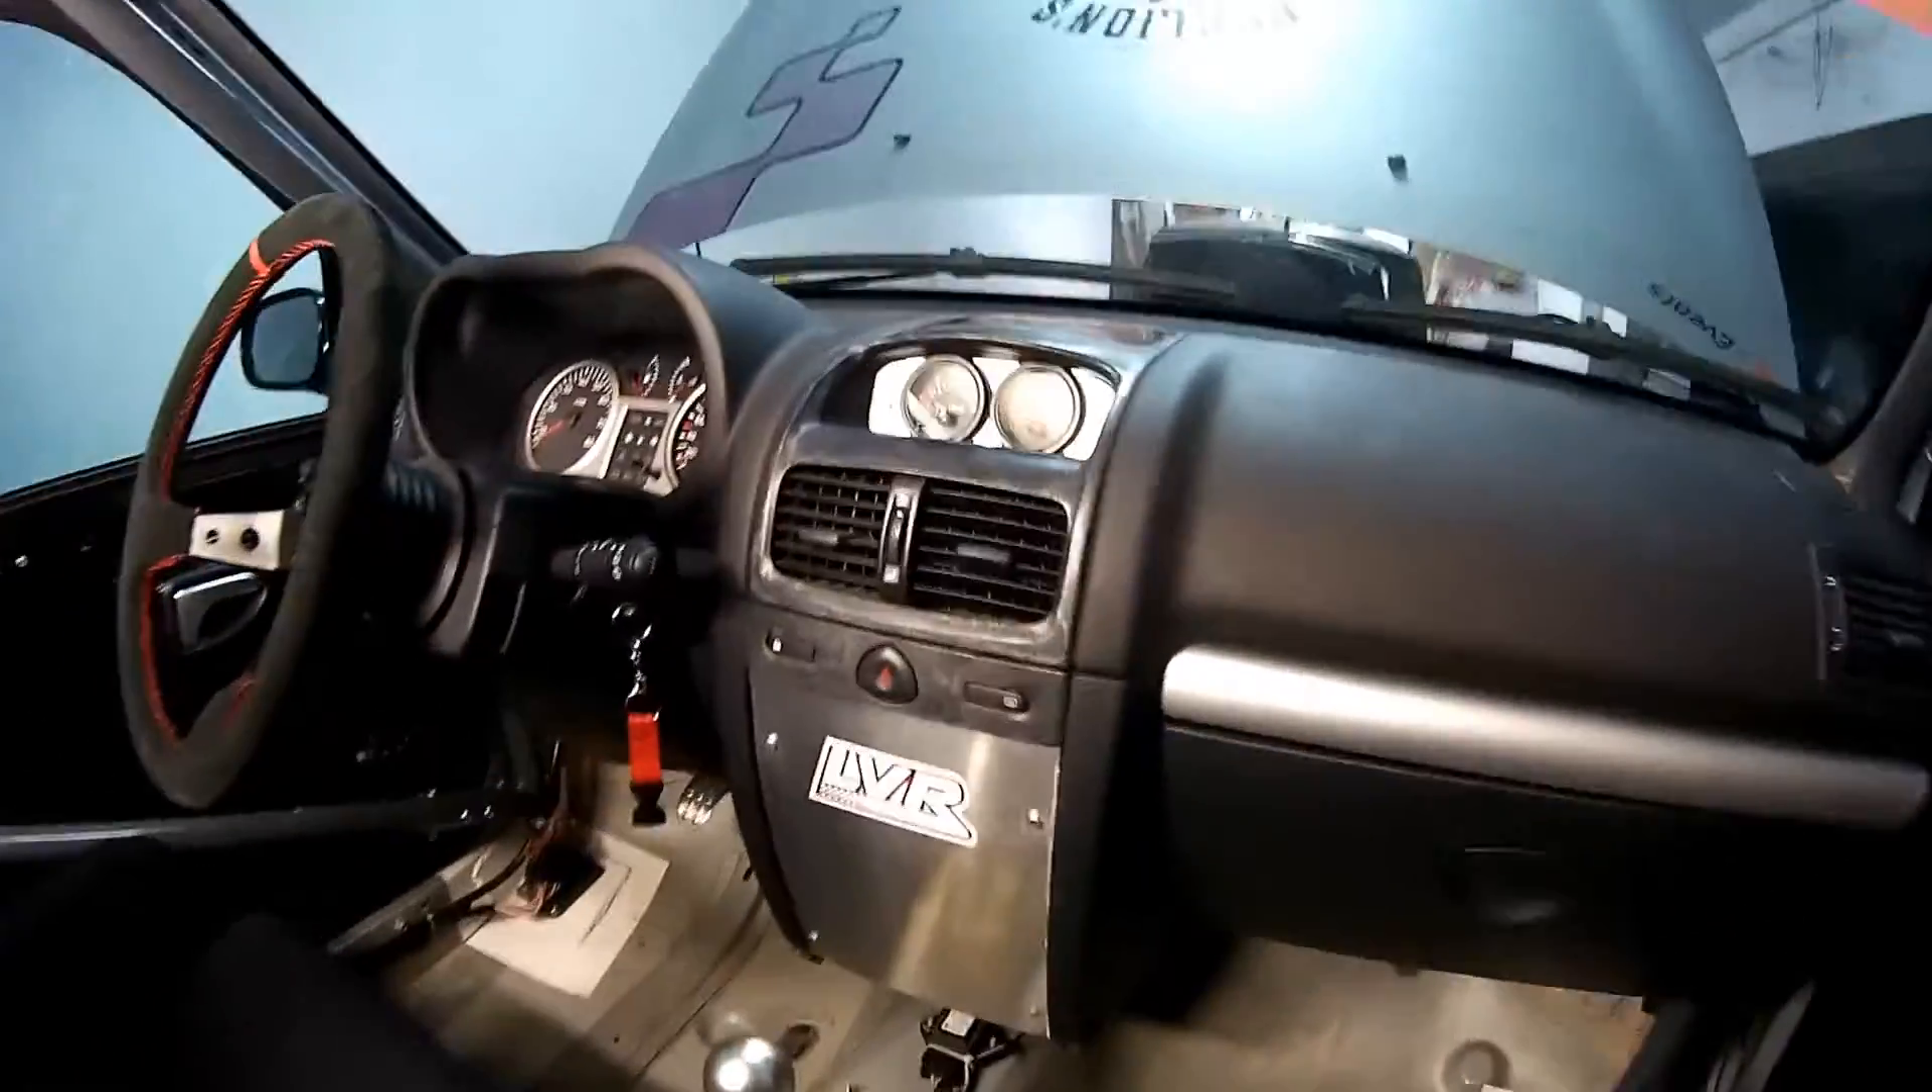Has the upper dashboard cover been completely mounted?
Yes.